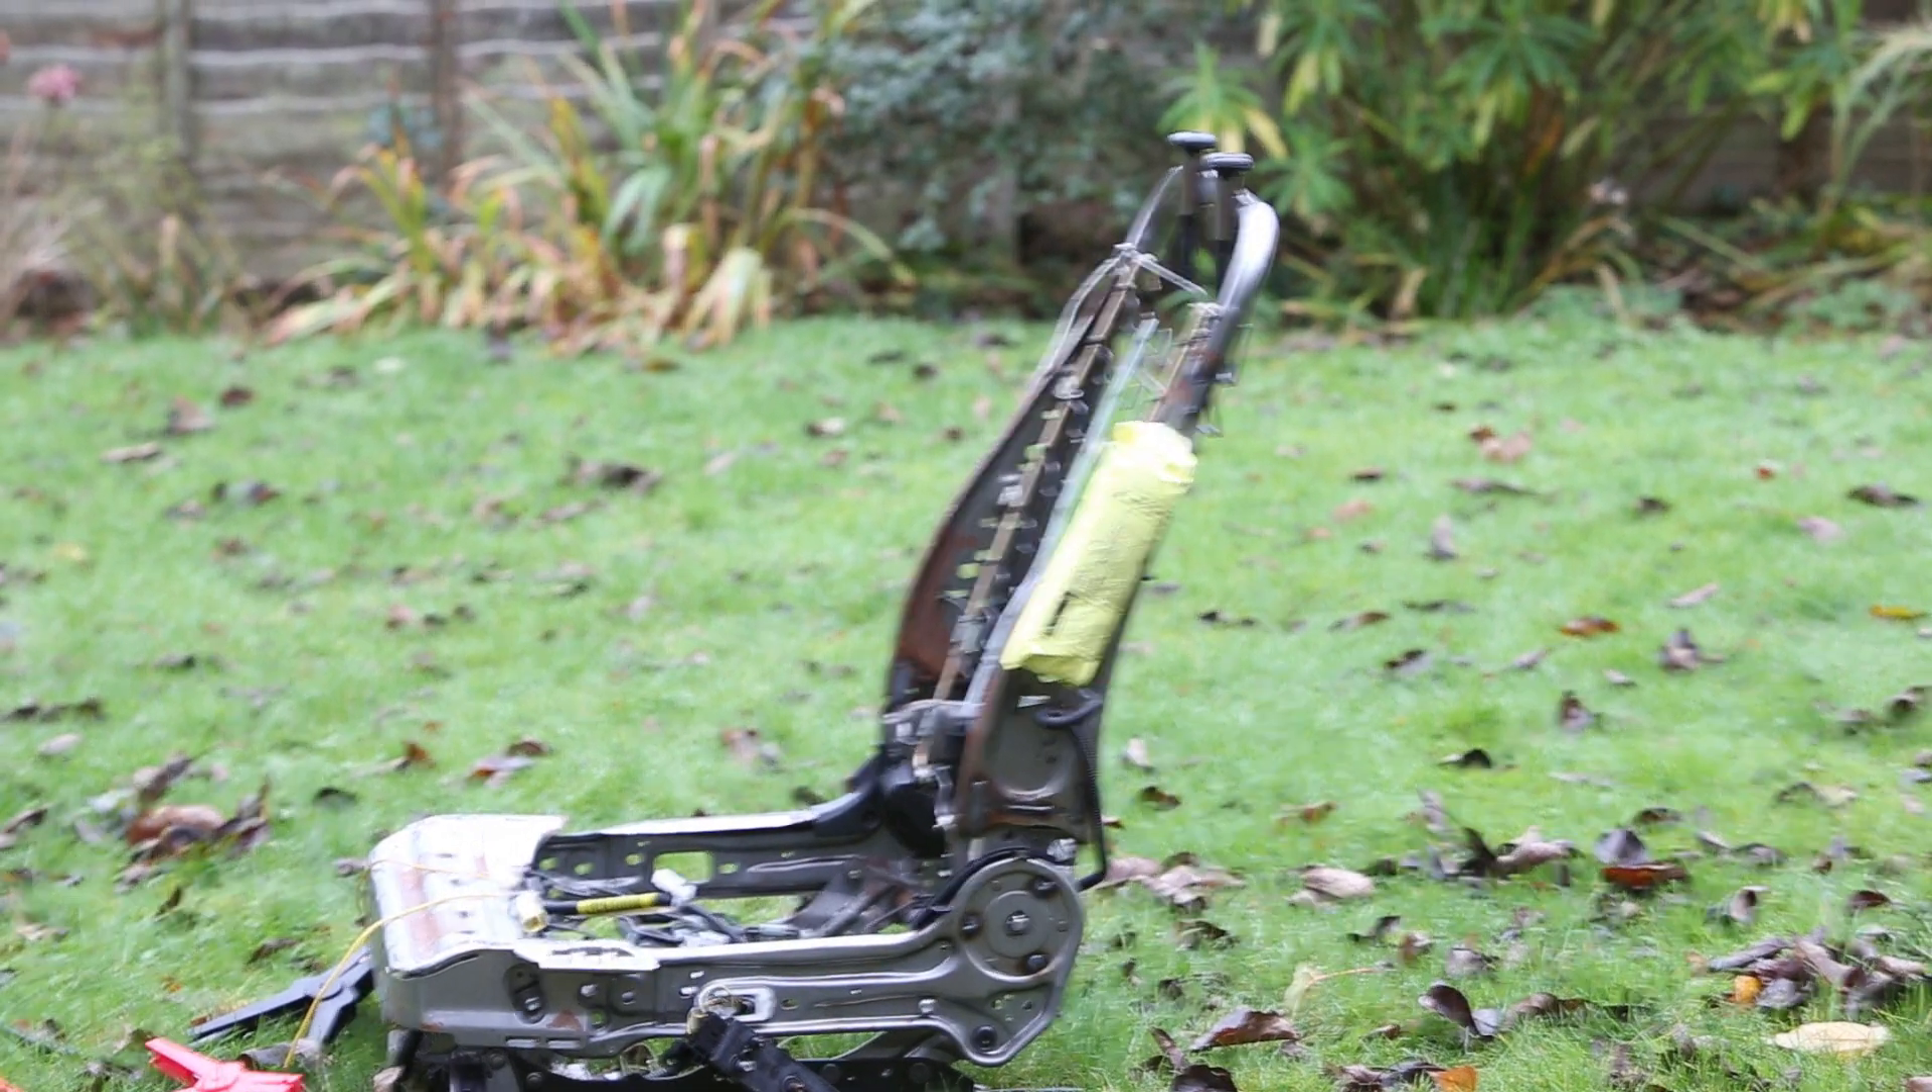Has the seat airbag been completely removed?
No.